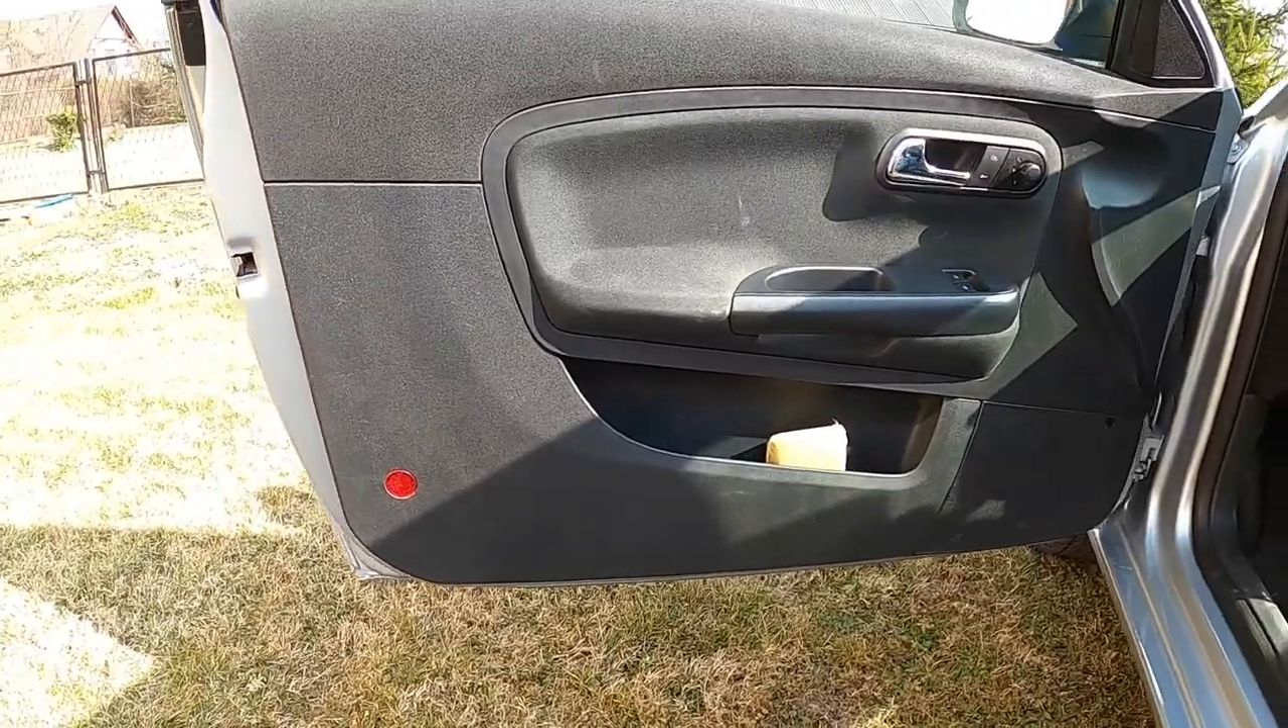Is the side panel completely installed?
Yes.